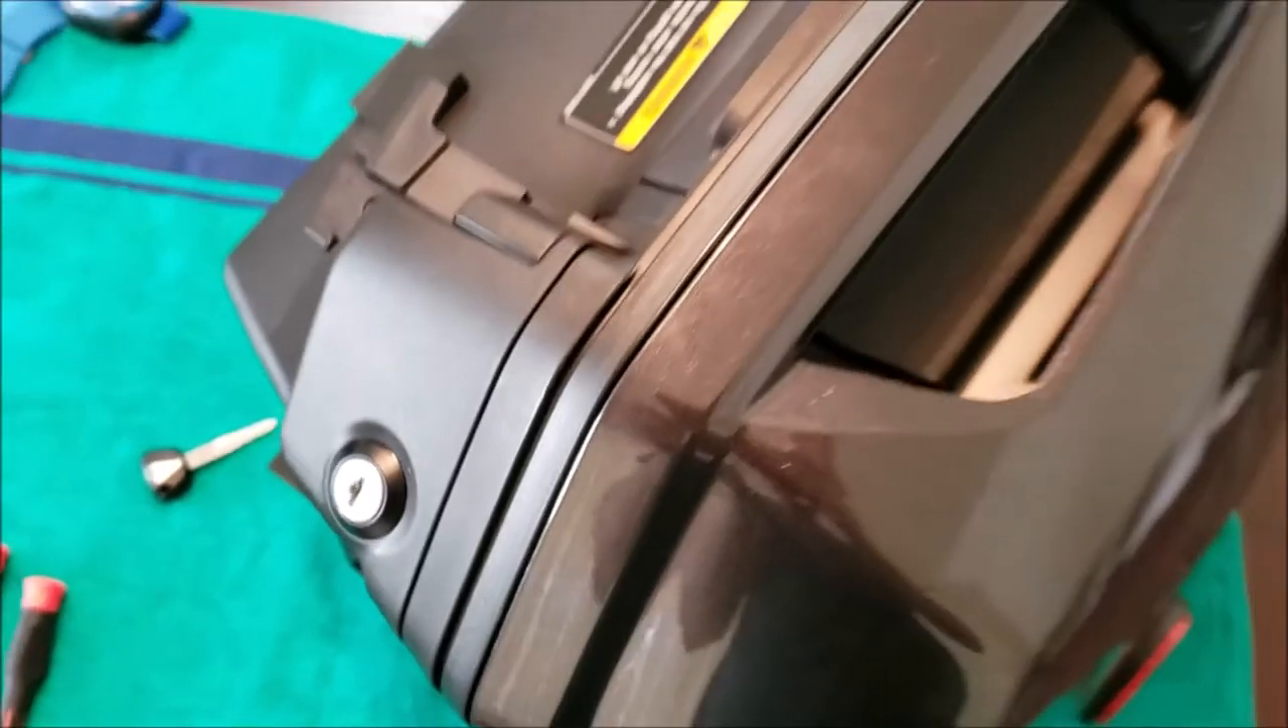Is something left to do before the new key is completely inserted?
Yes.